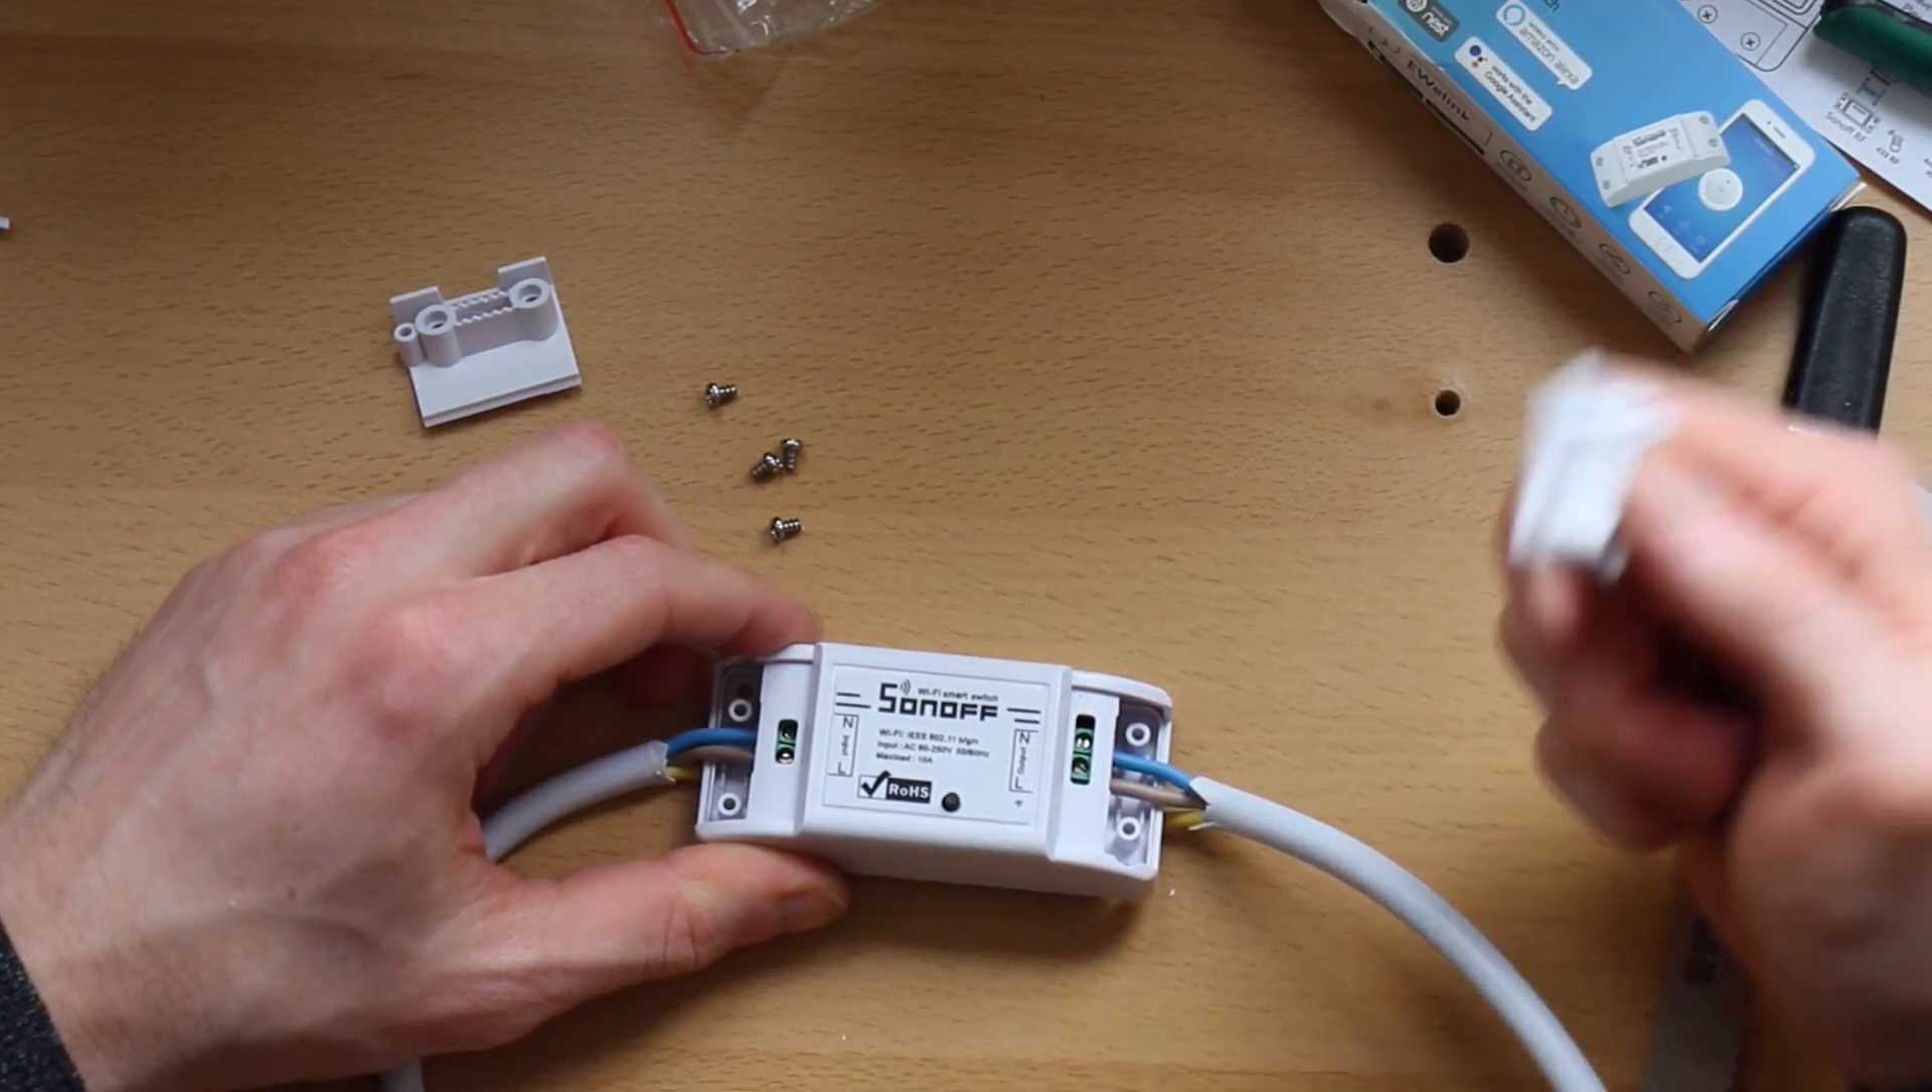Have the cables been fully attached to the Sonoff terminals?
Yes.